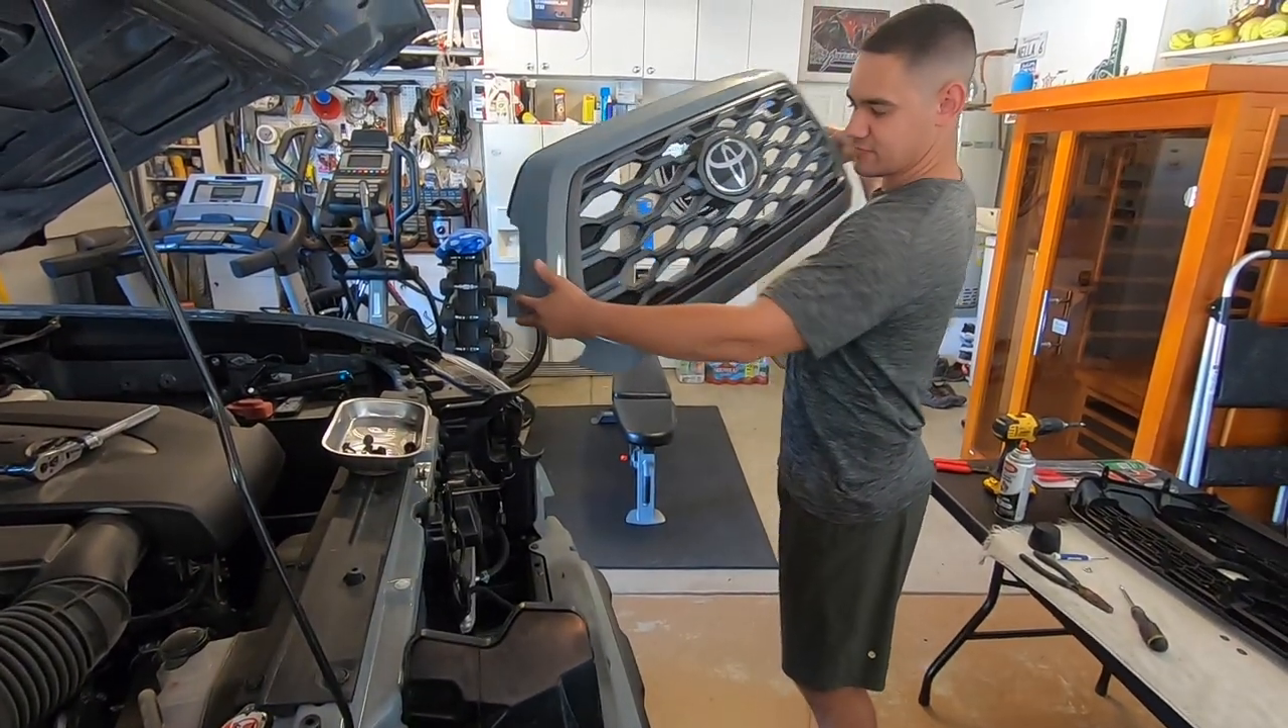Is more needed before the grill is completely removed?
No.